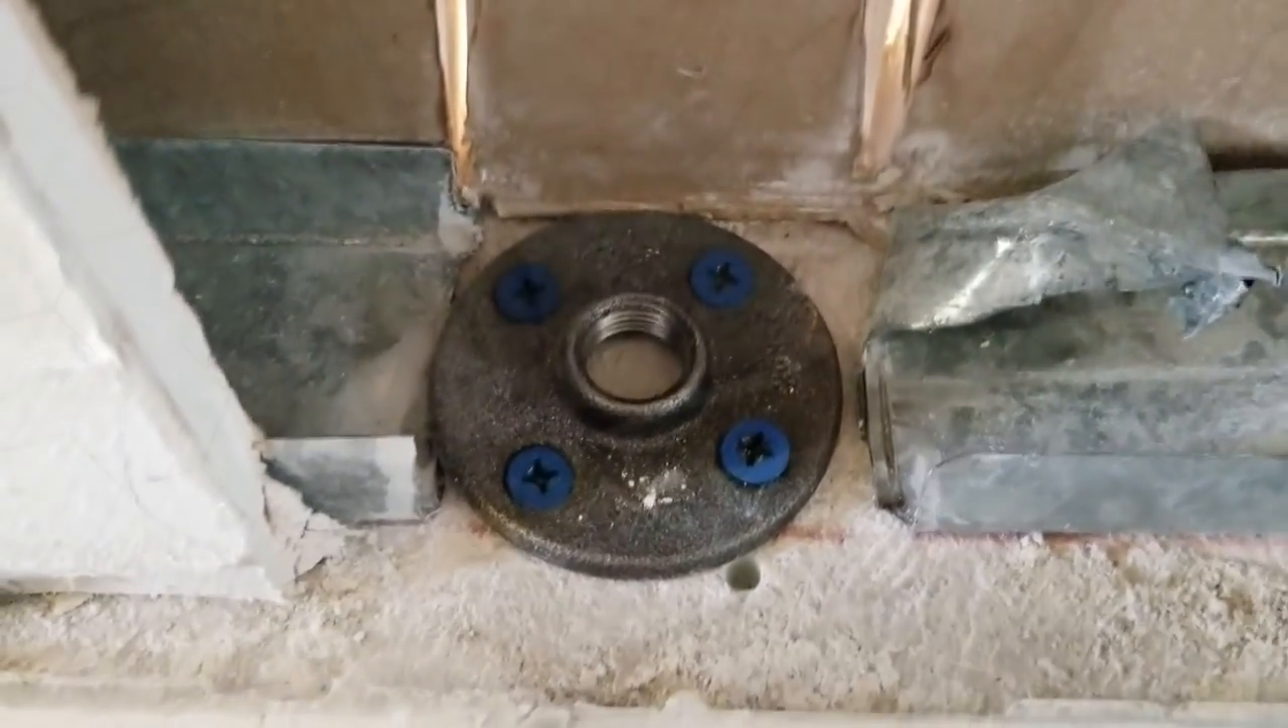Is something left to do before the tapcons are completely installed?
No.